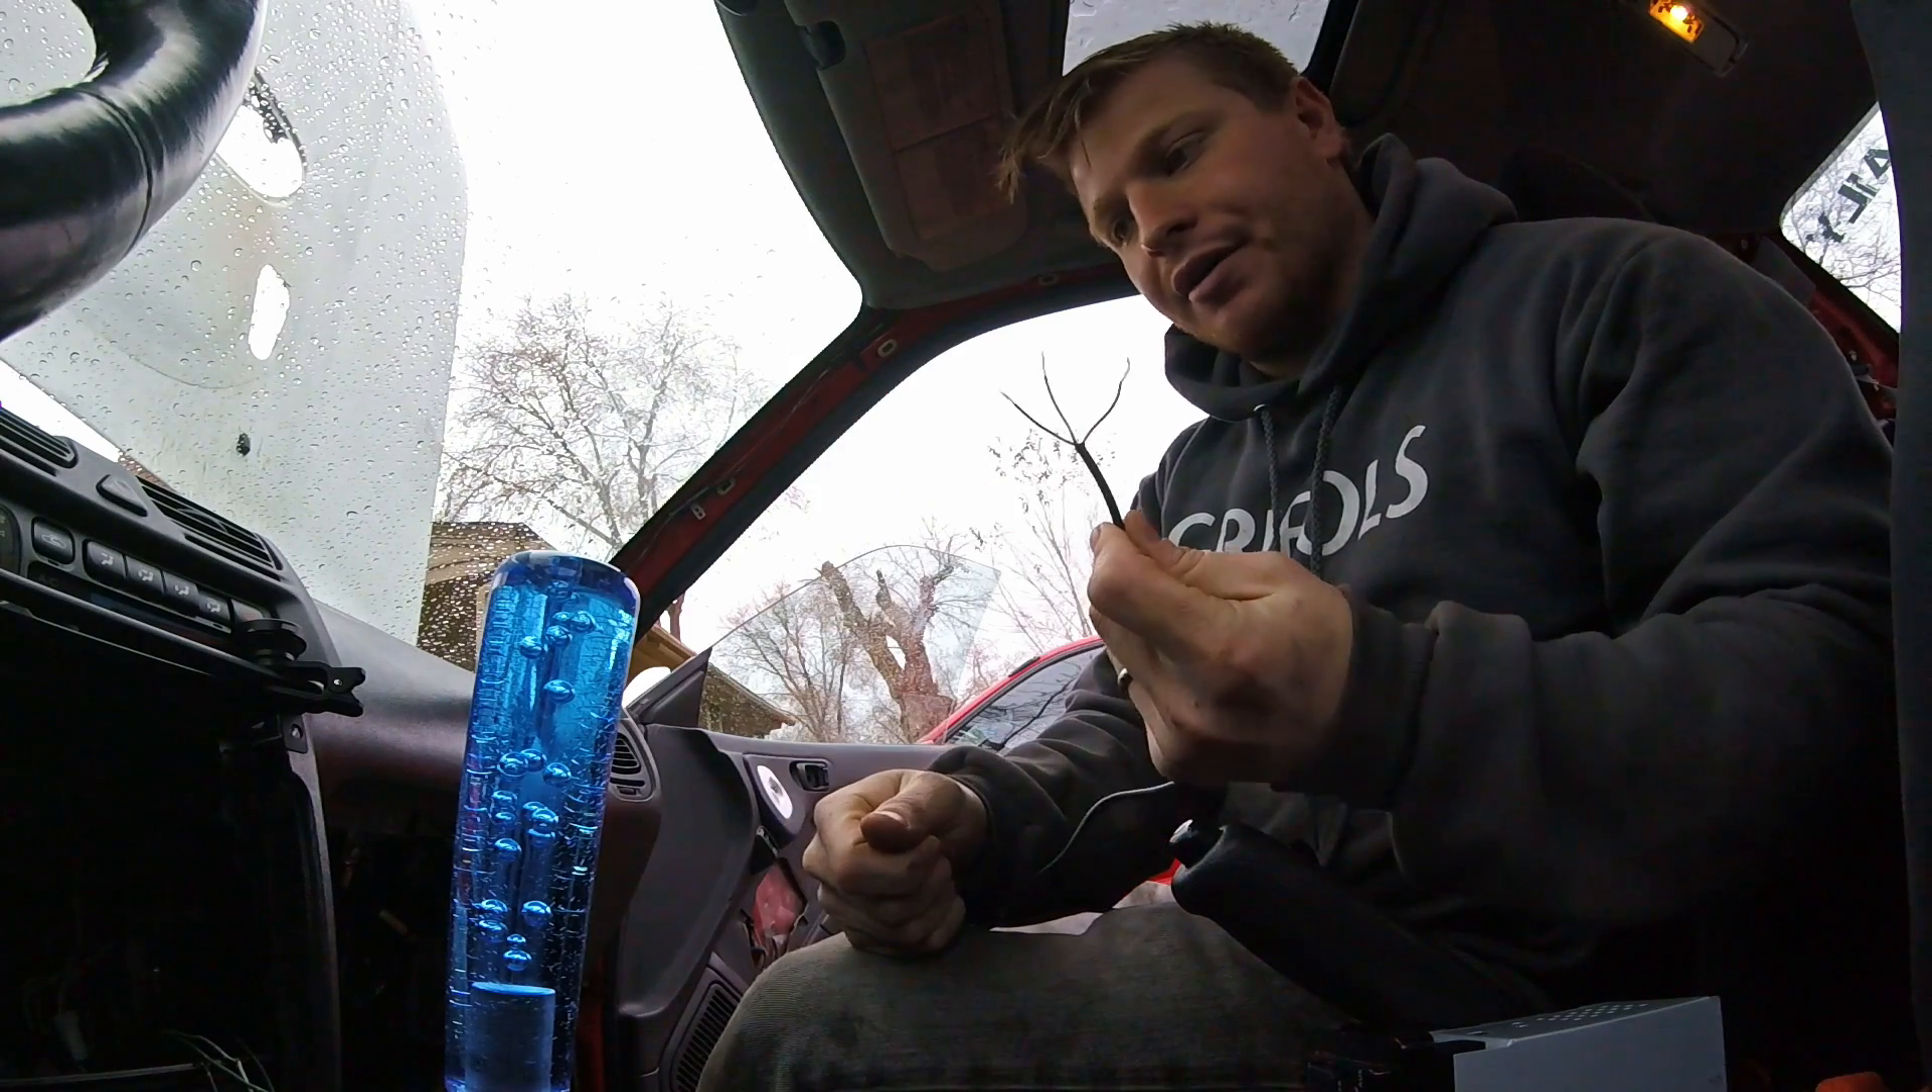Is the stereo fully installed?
No.